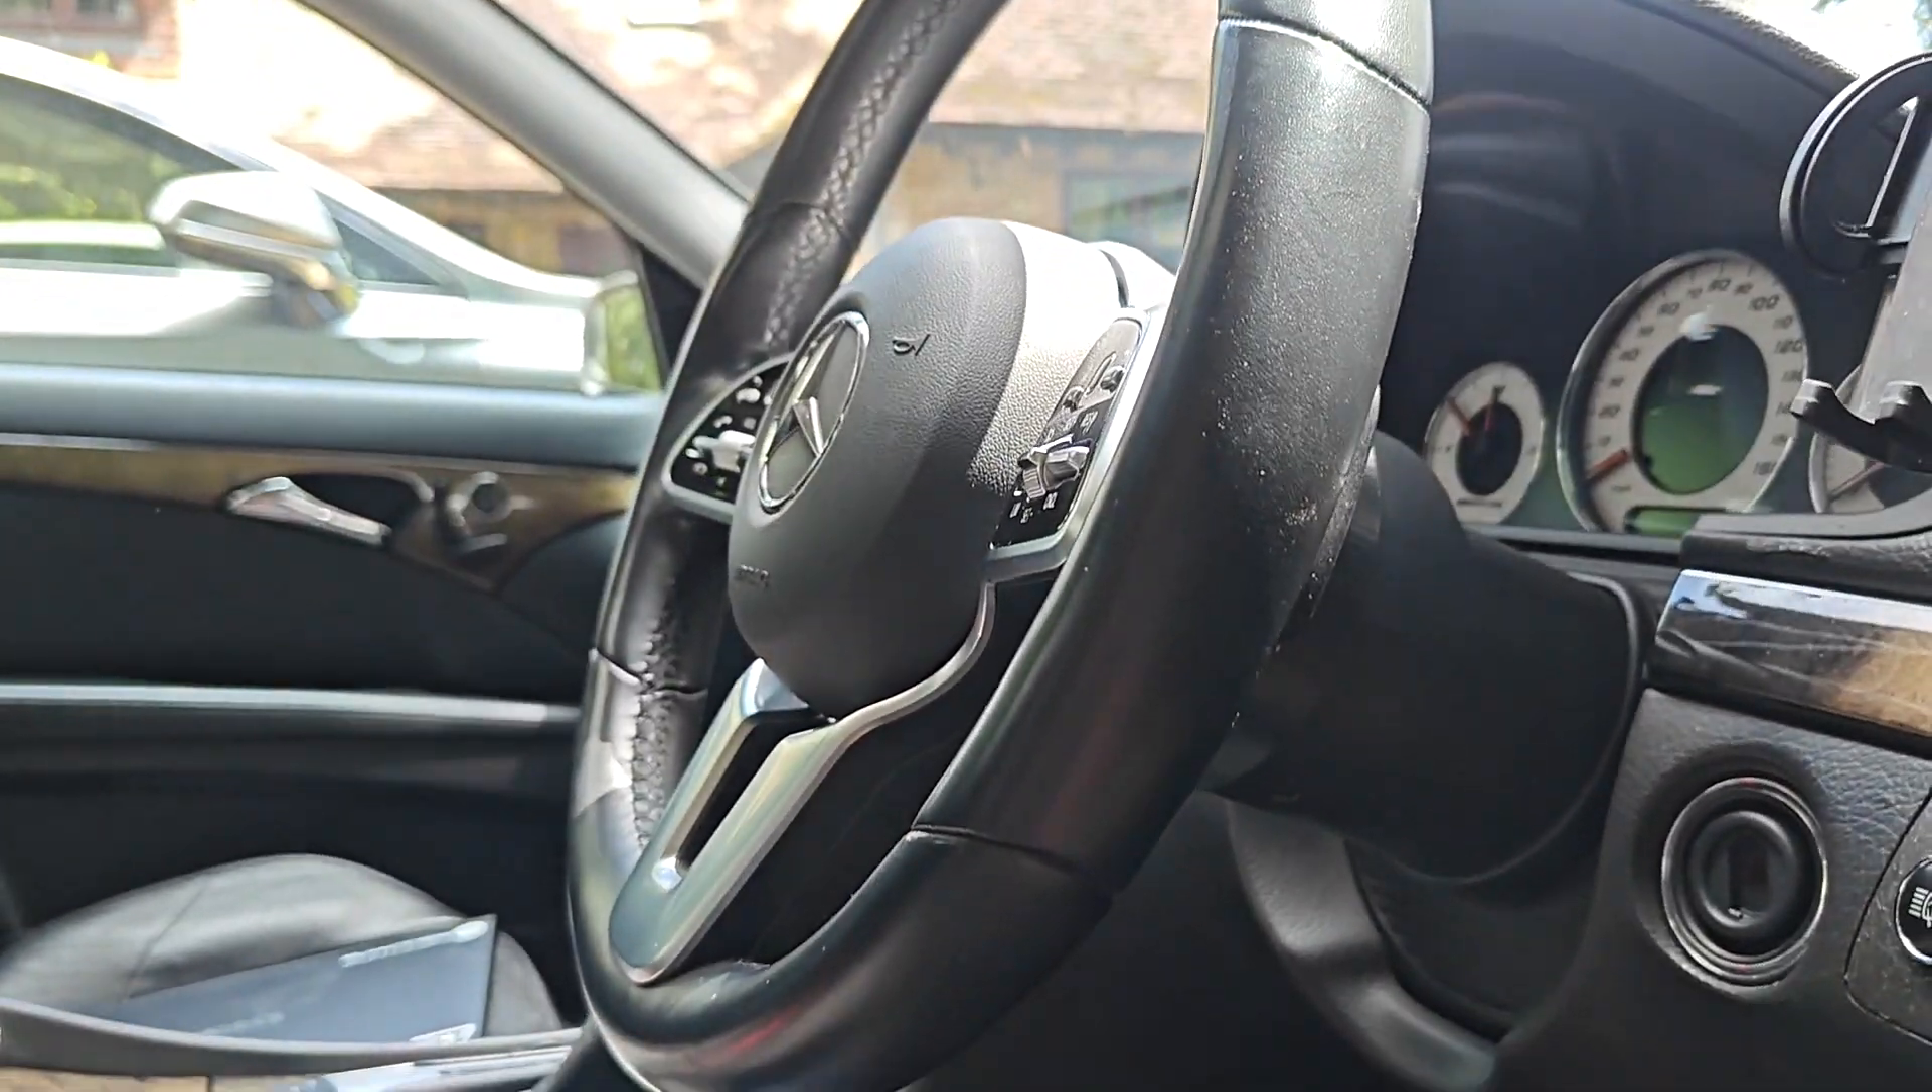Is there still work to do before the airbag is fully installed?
No.